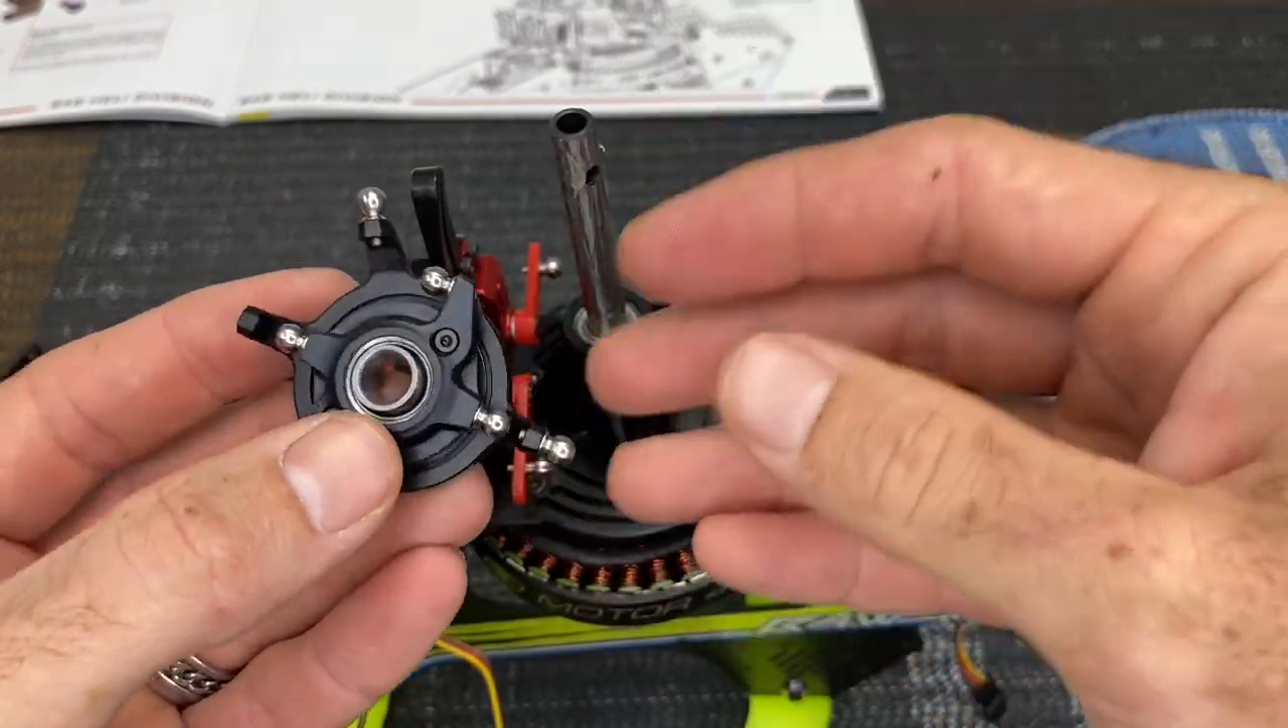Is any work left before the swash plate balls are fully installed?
No.